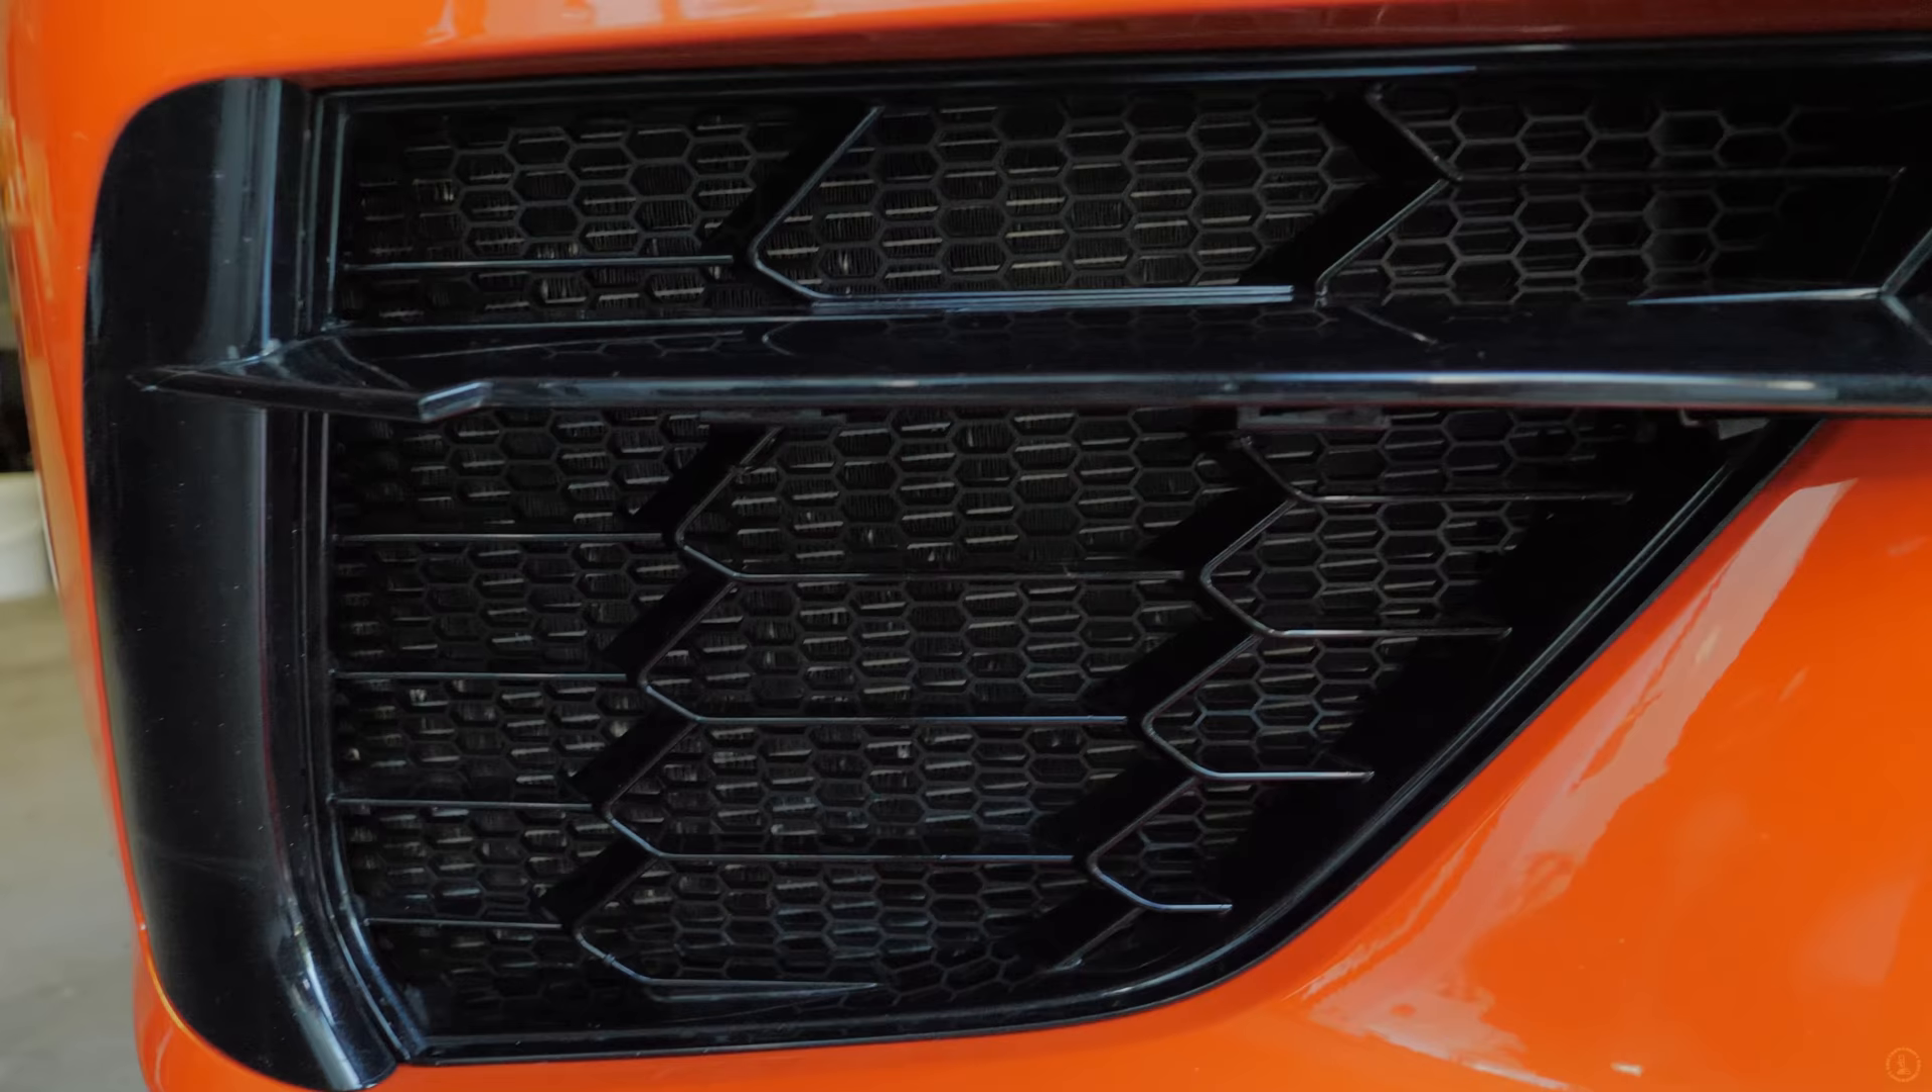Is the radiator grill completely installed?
Yes.